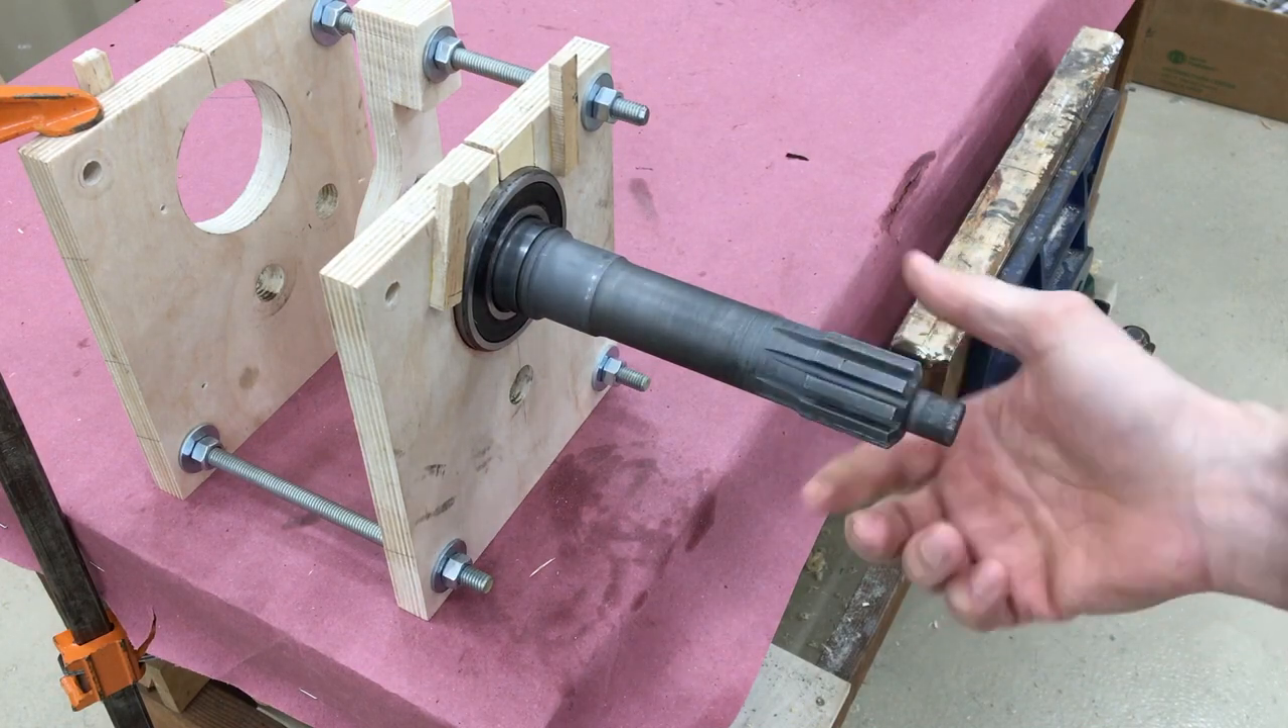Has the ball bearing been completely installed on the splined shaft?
Yes.